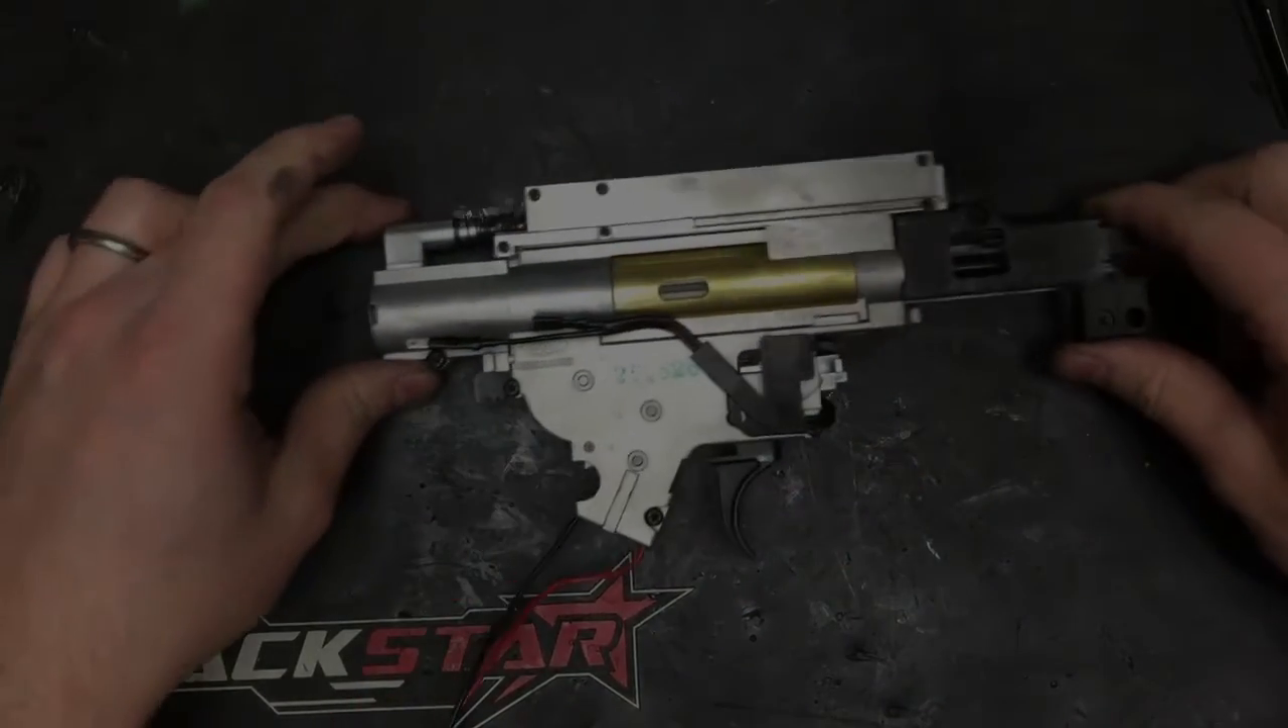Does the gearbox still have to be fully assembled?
No.